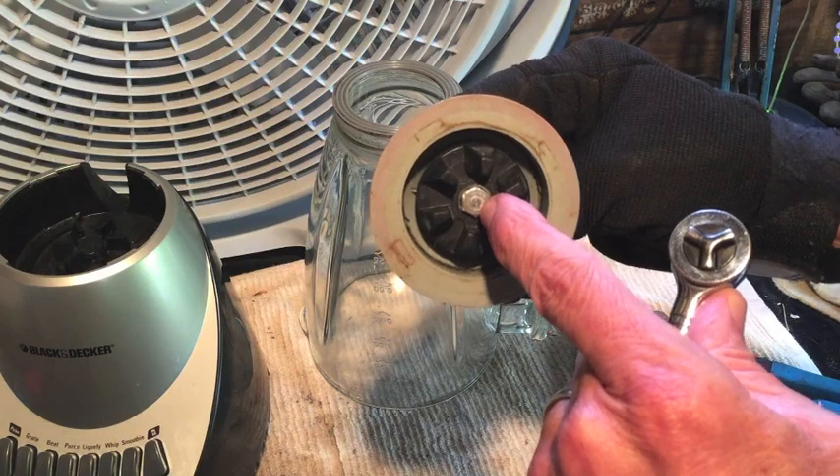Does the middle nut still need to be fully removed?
Yes.